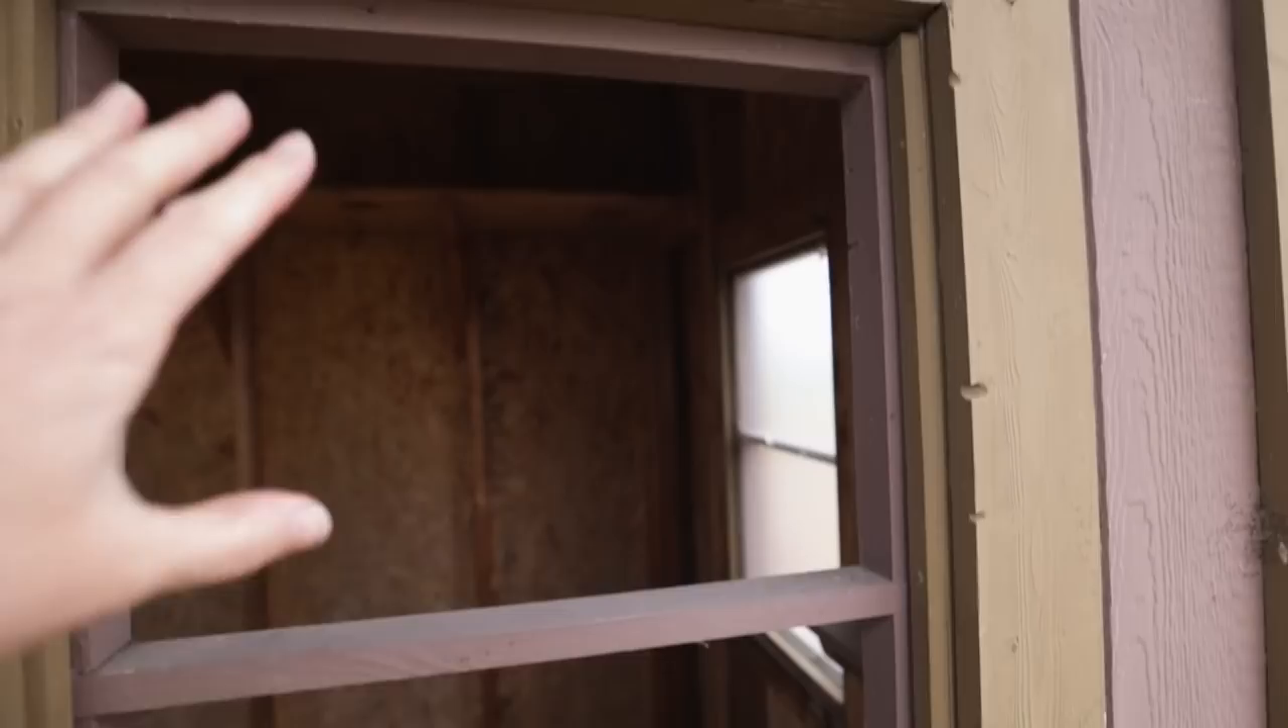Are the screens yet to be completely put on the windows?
Yes.